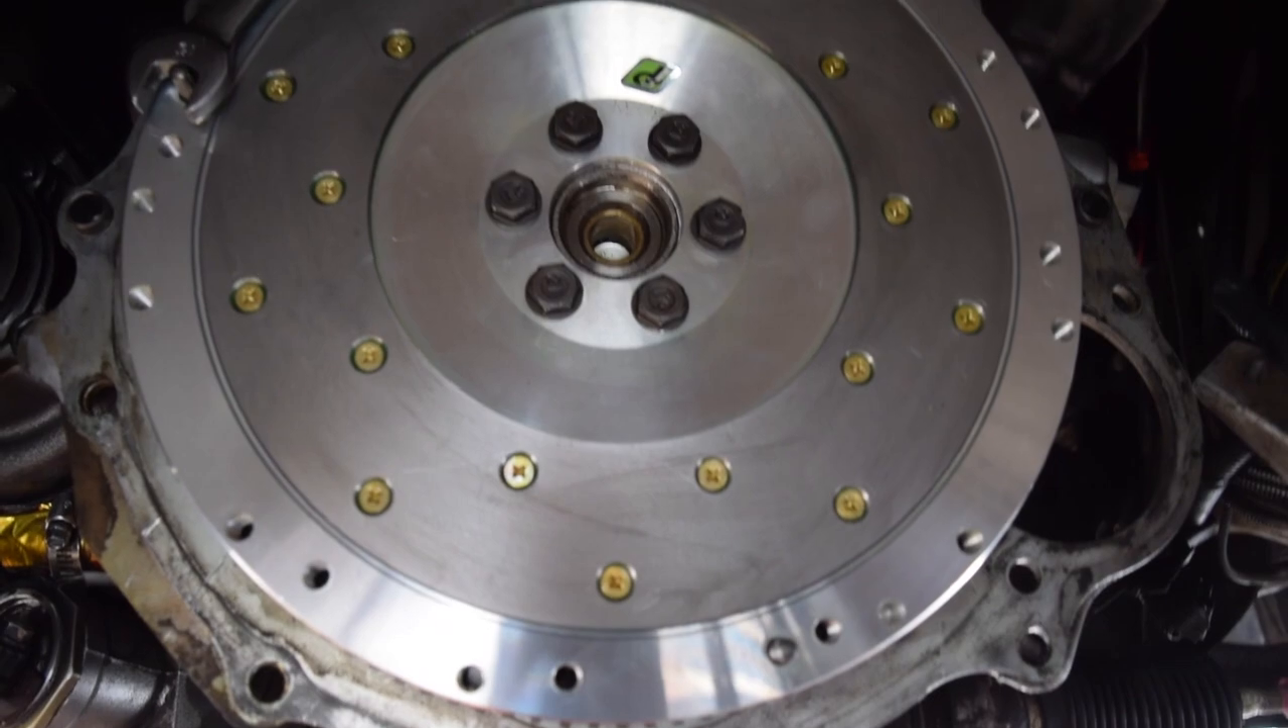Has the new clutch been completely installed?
No.